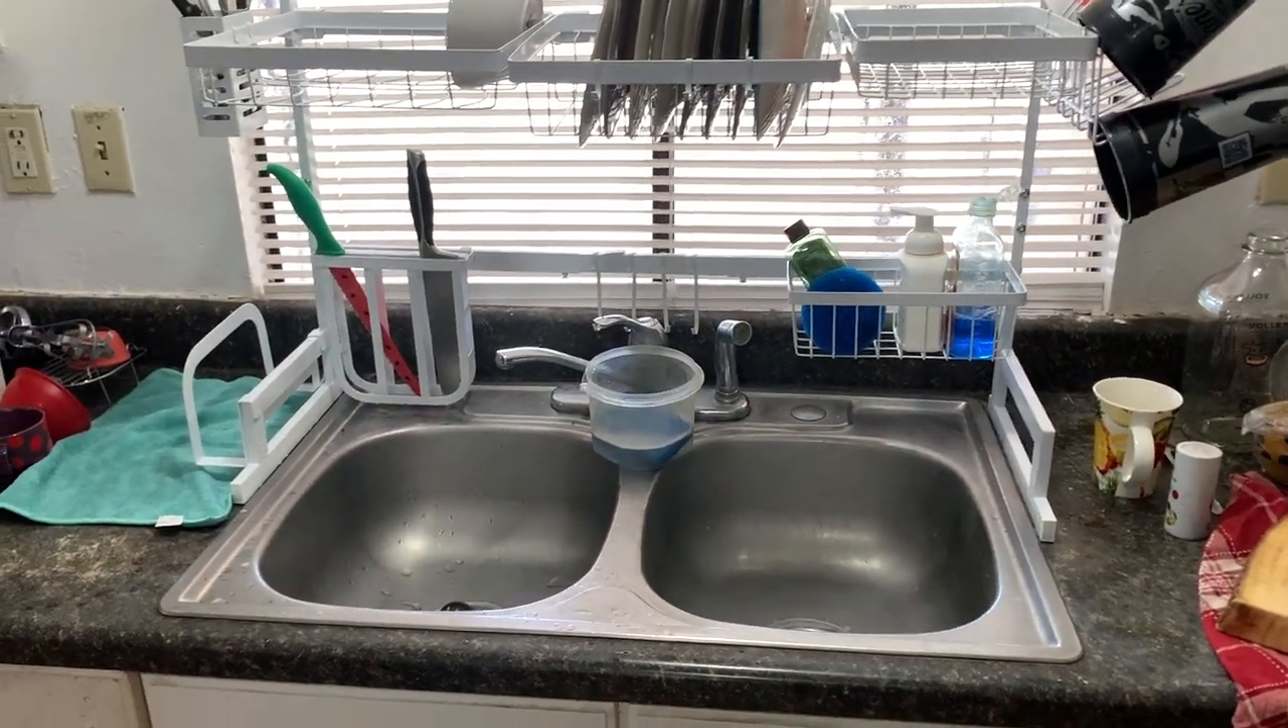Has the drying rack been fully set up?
Yes.